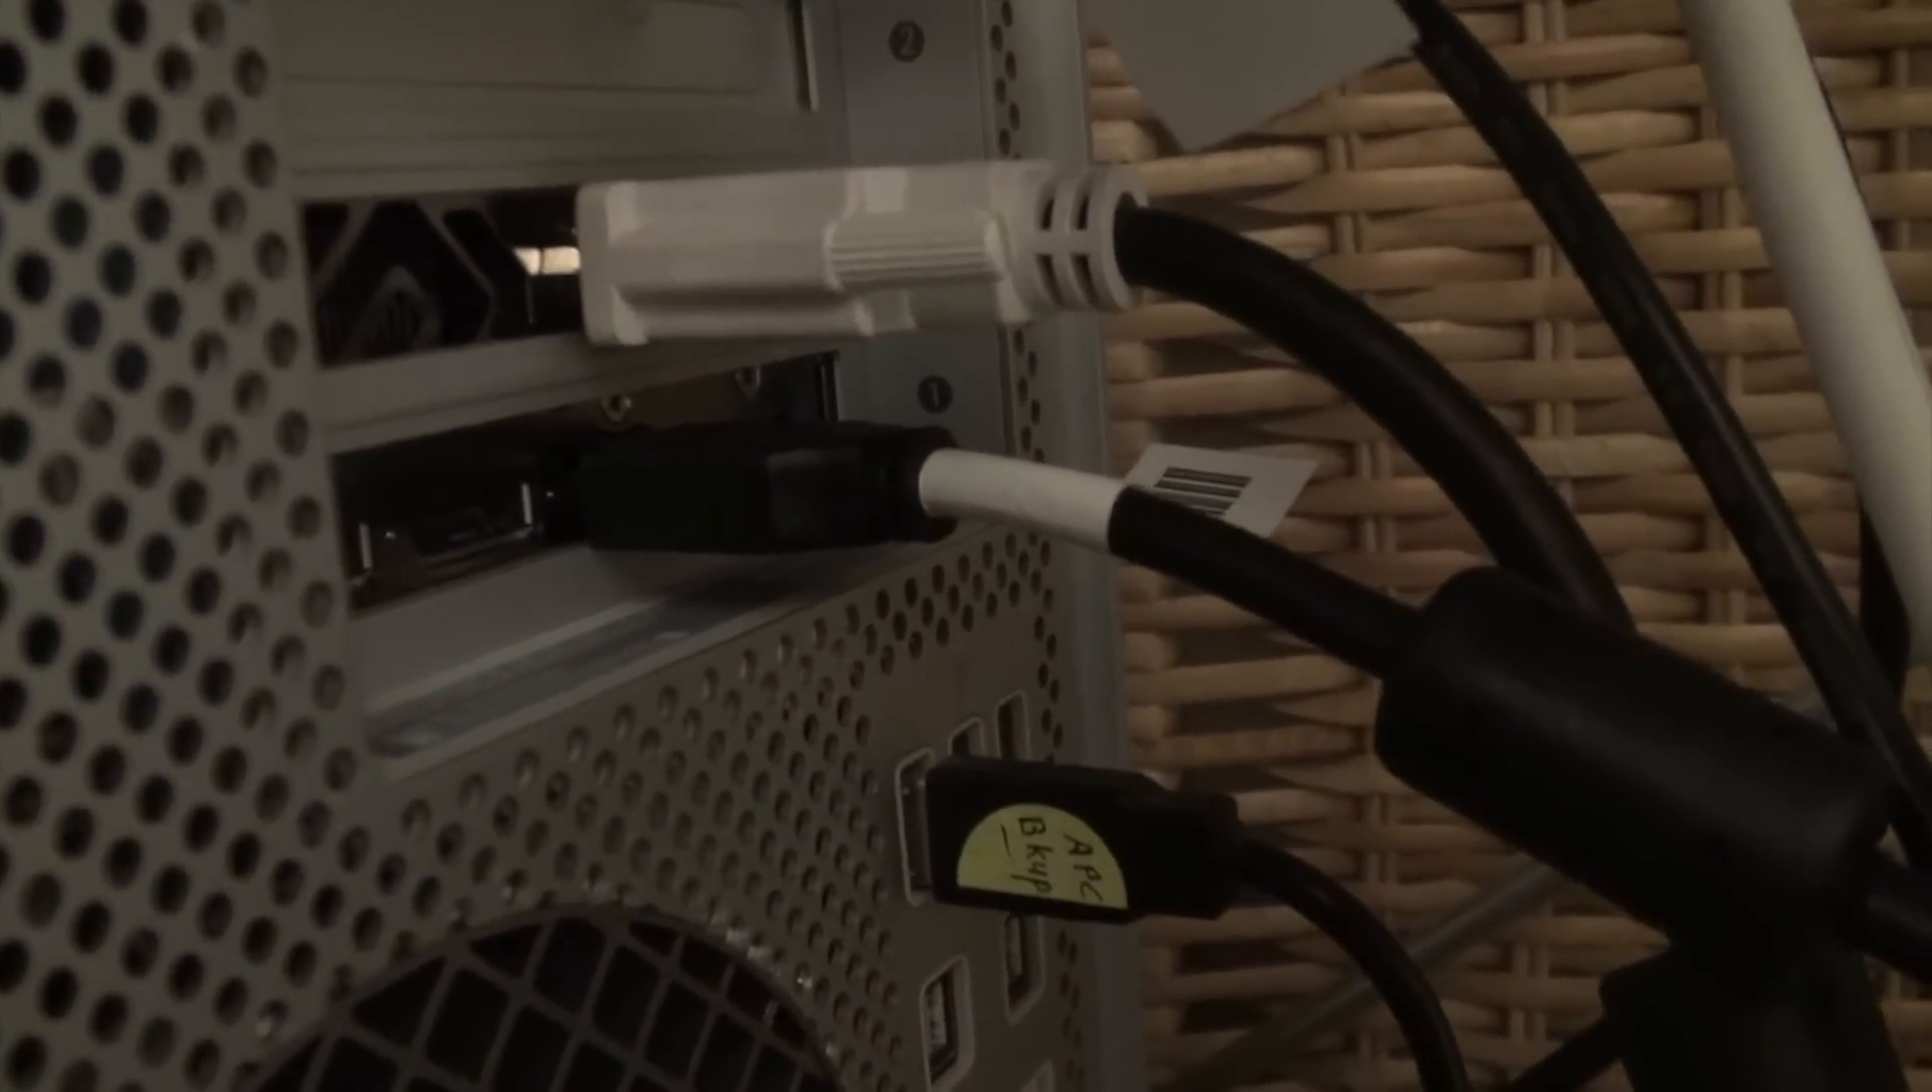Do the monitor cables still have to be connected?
No.